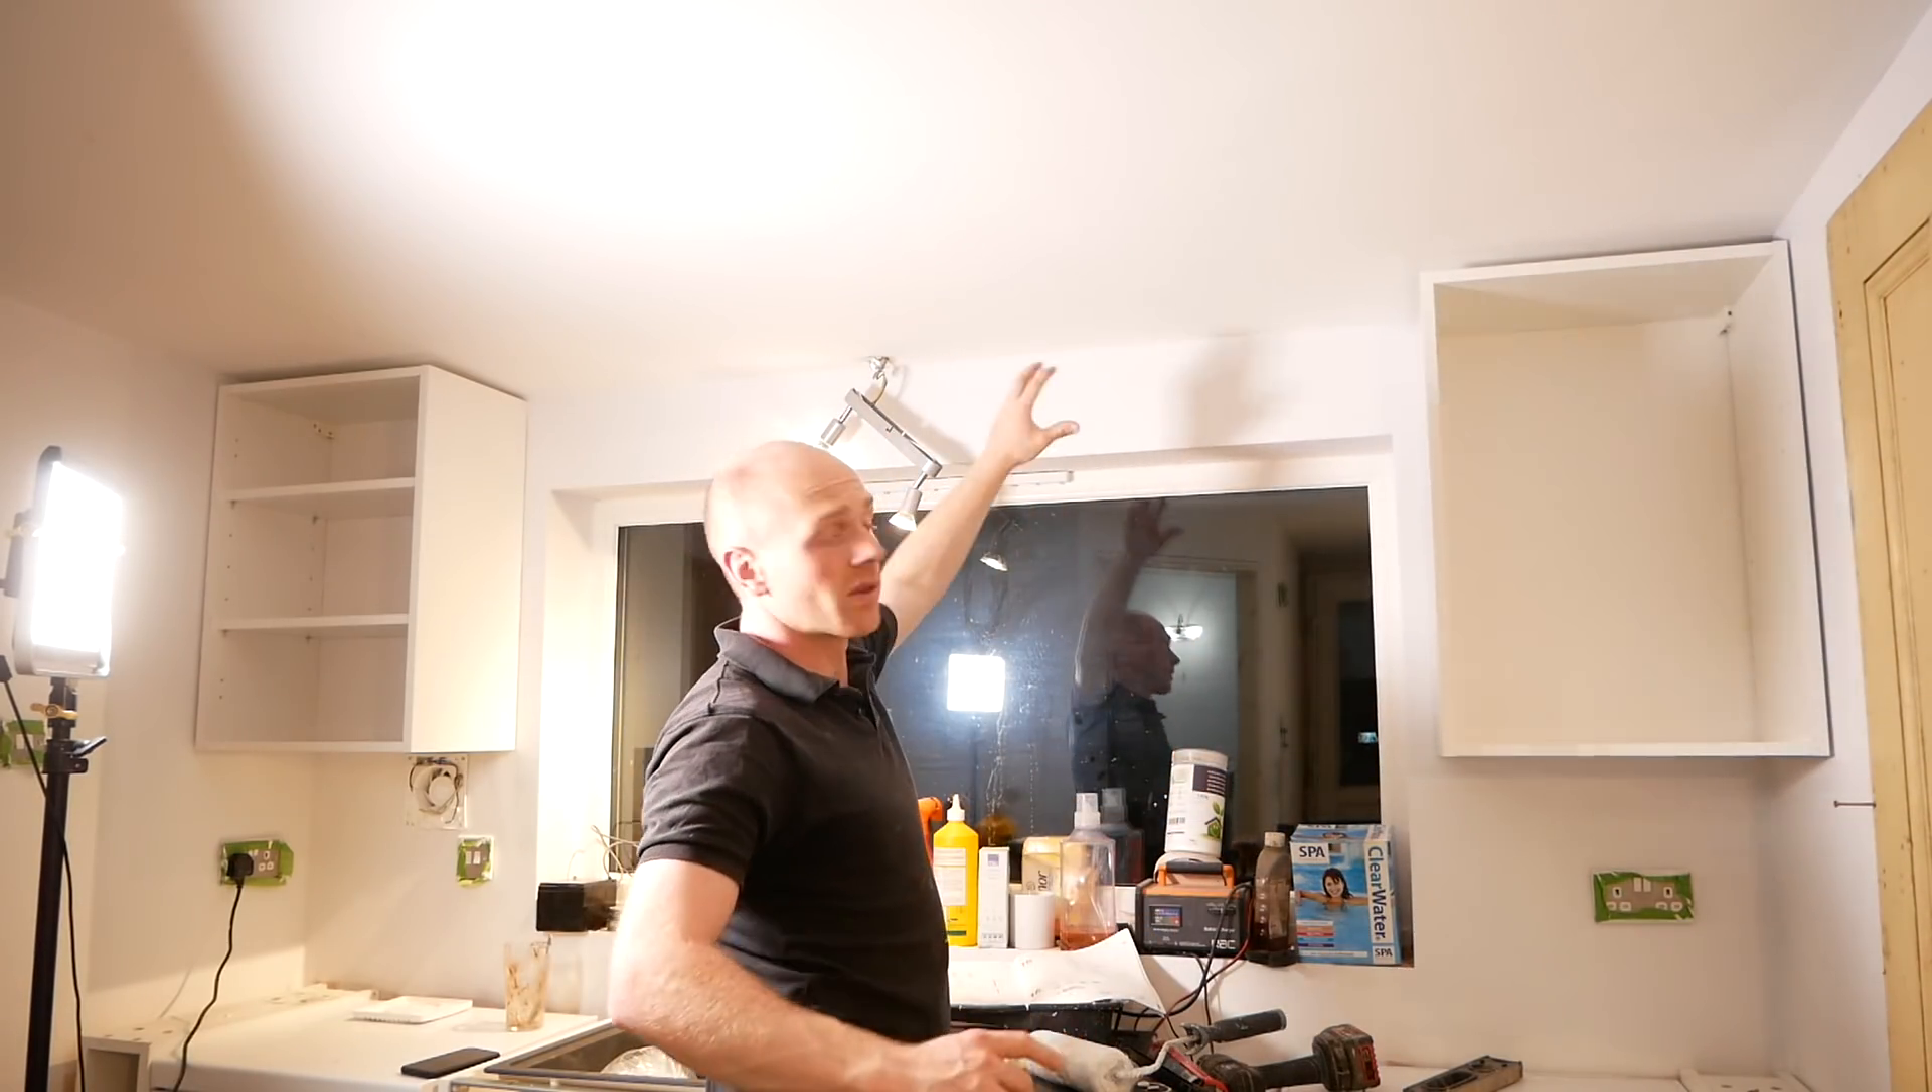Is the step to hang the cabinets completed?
Yes.